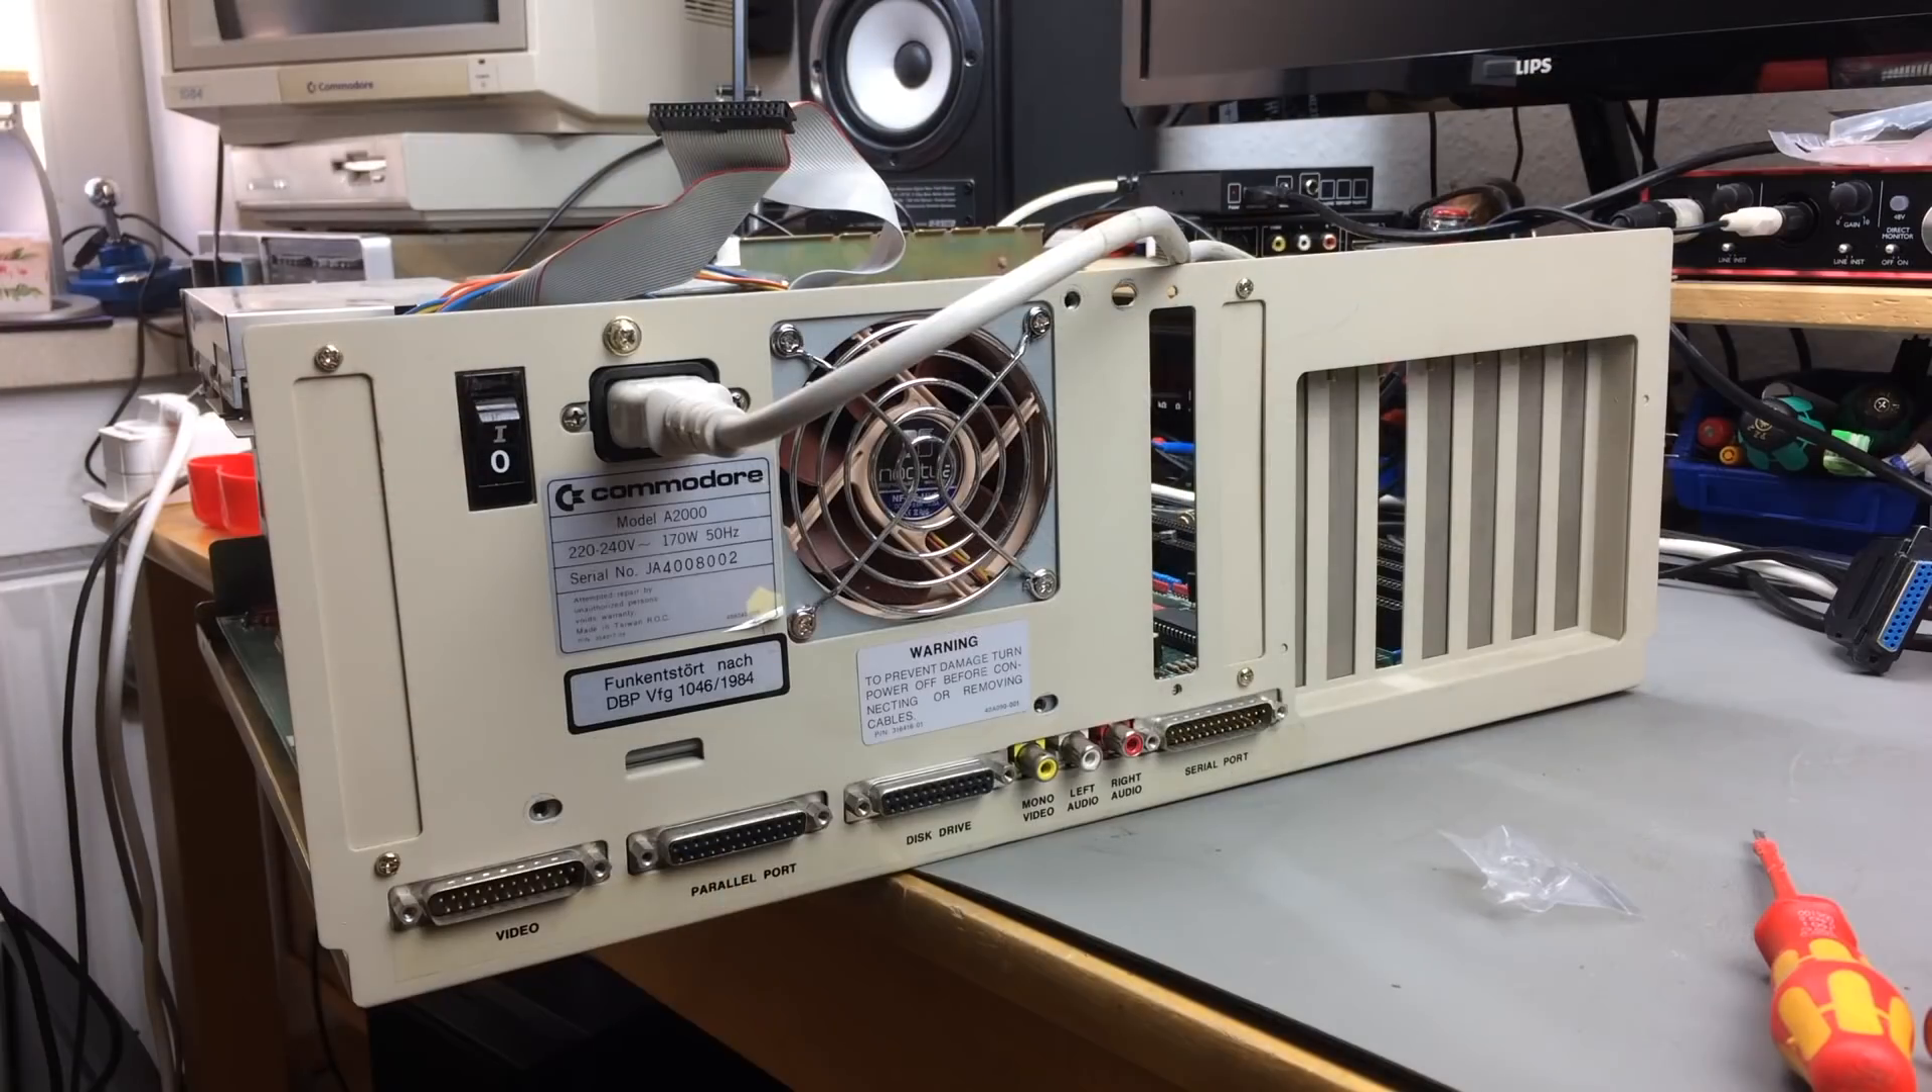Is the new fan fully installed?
Yes.